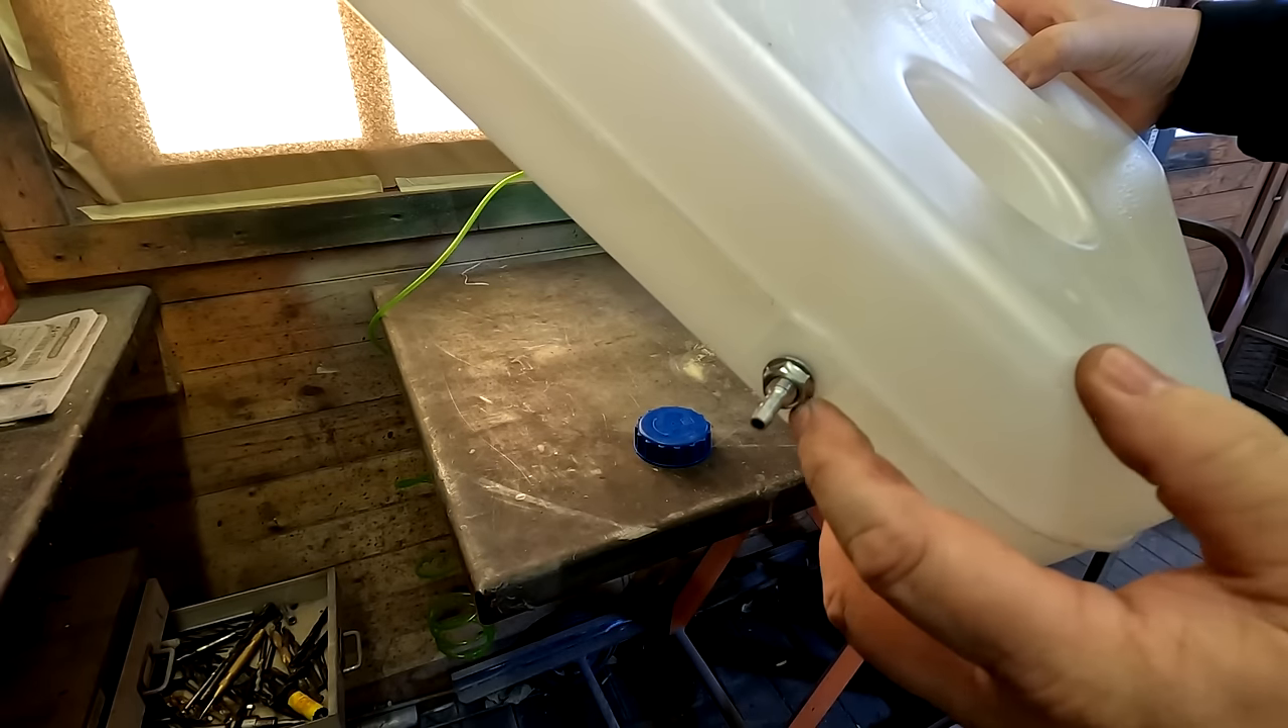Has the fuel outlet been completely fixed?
Yes.